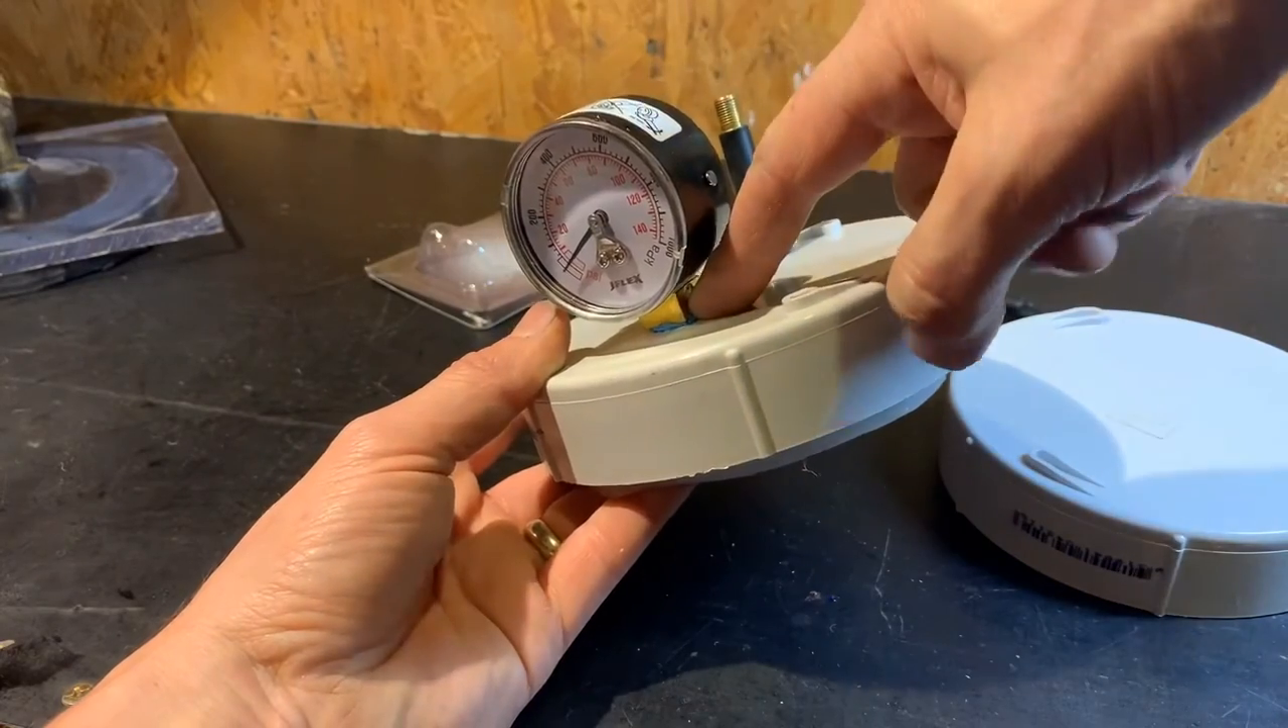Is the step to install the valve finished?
Yes.